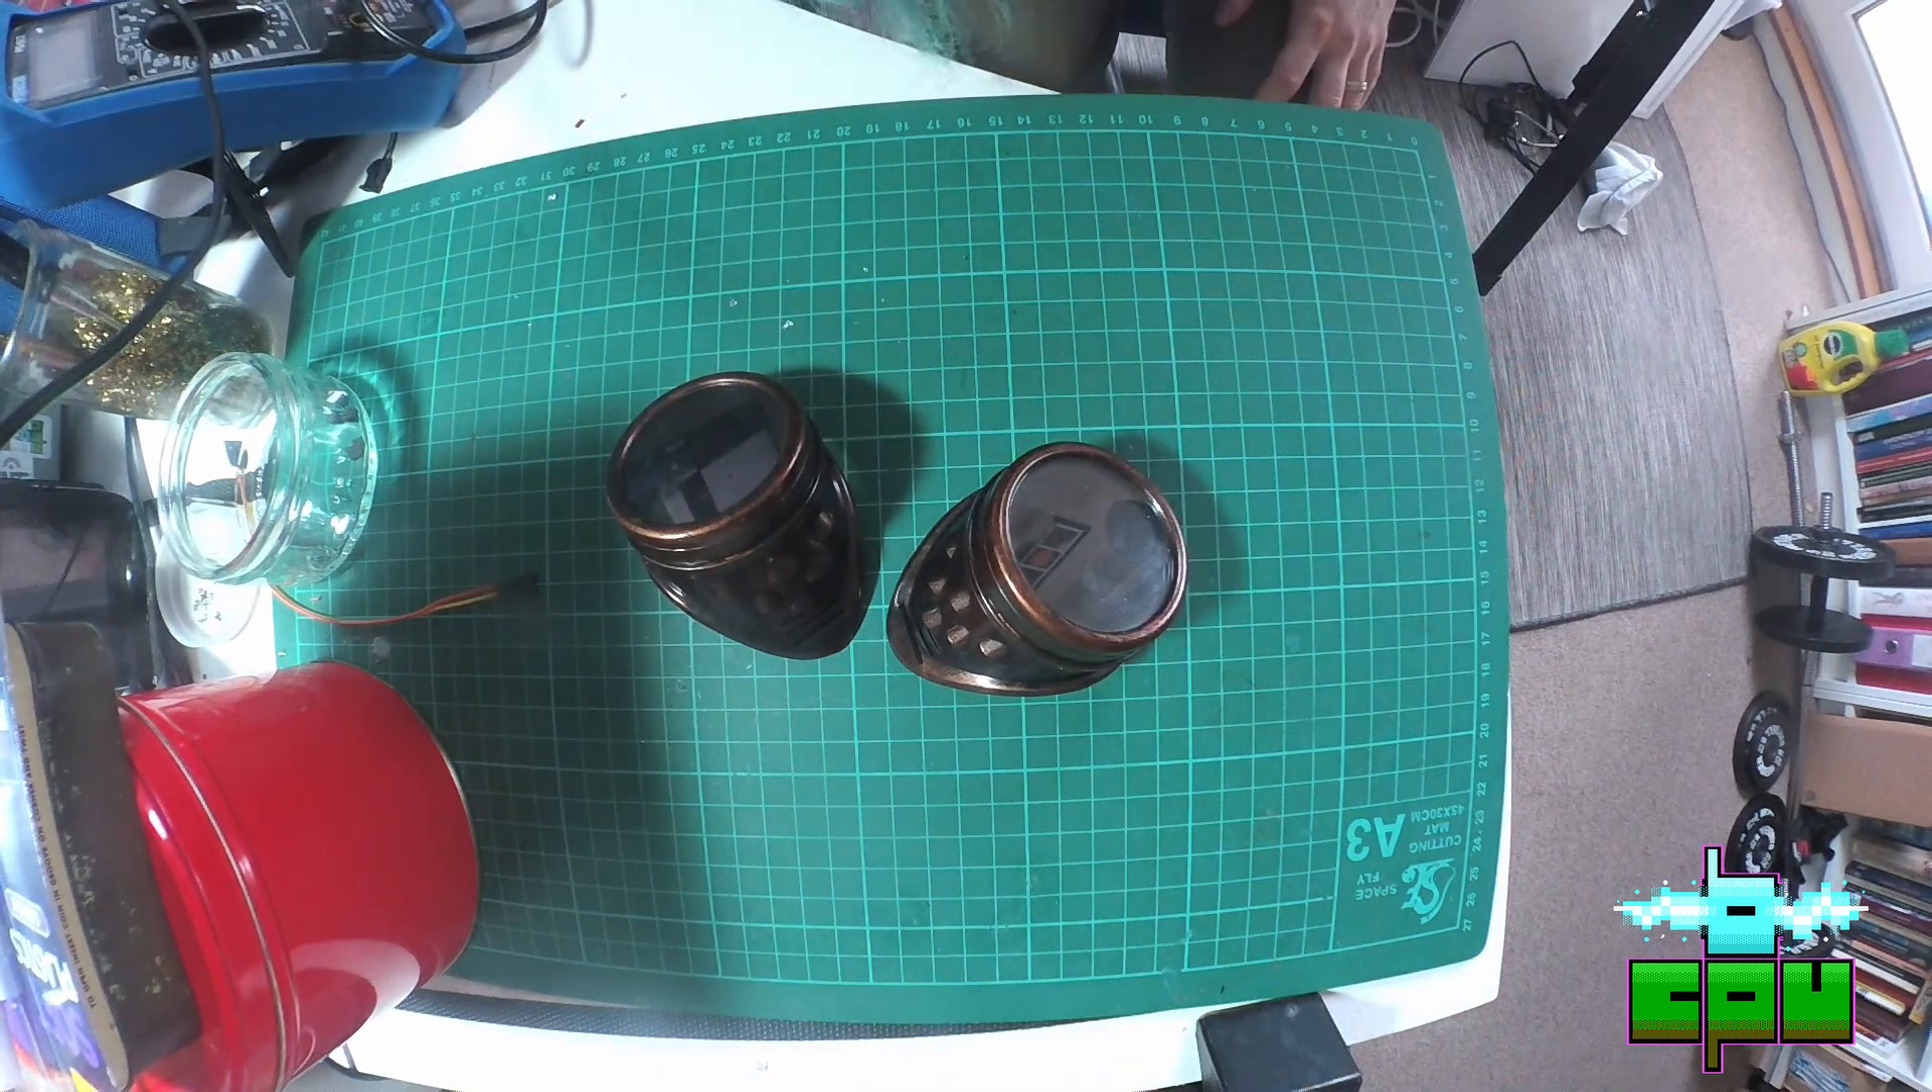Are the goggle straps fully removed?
Yes.